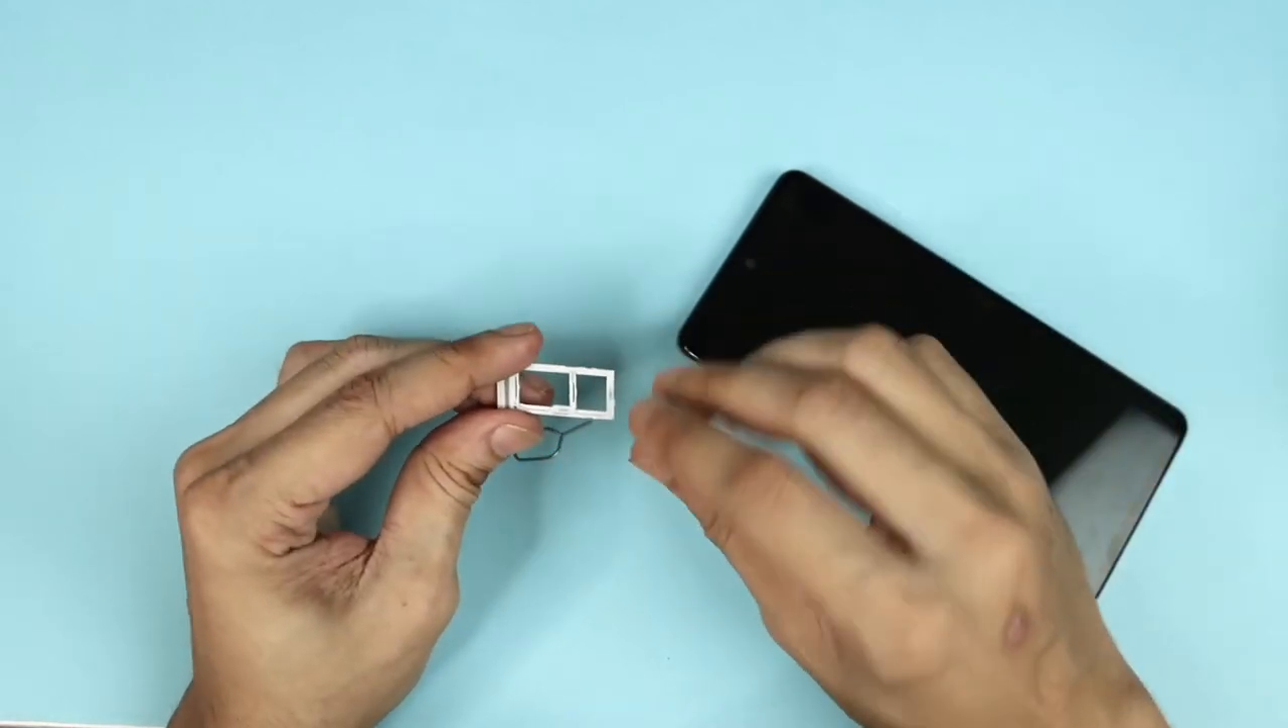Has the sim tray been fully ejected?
Yes.